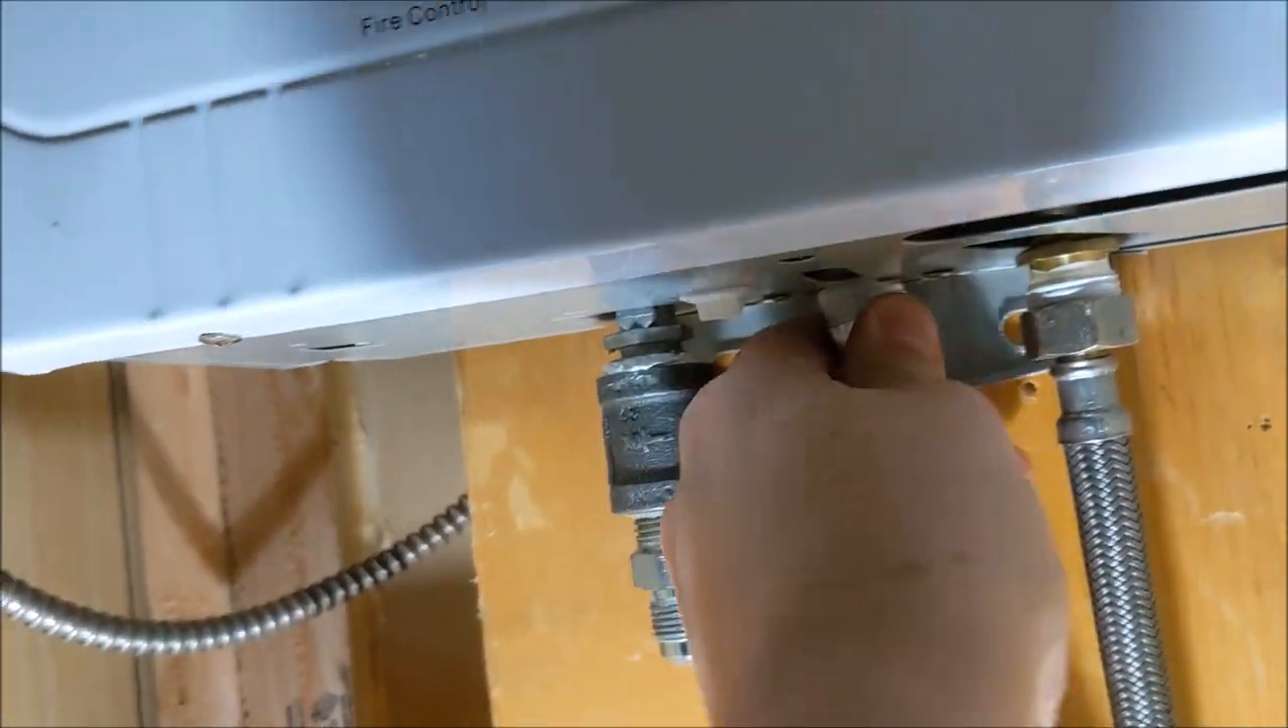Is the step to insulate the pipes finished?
No.